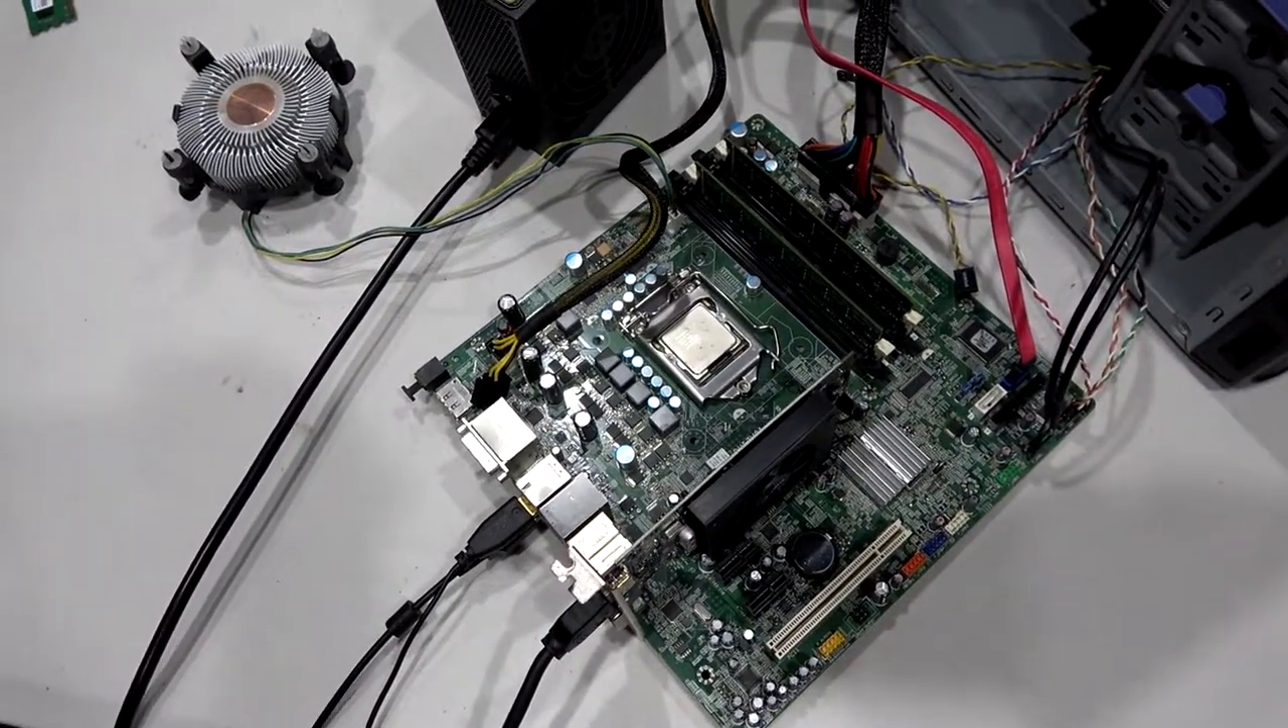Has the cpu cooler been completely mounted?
No.